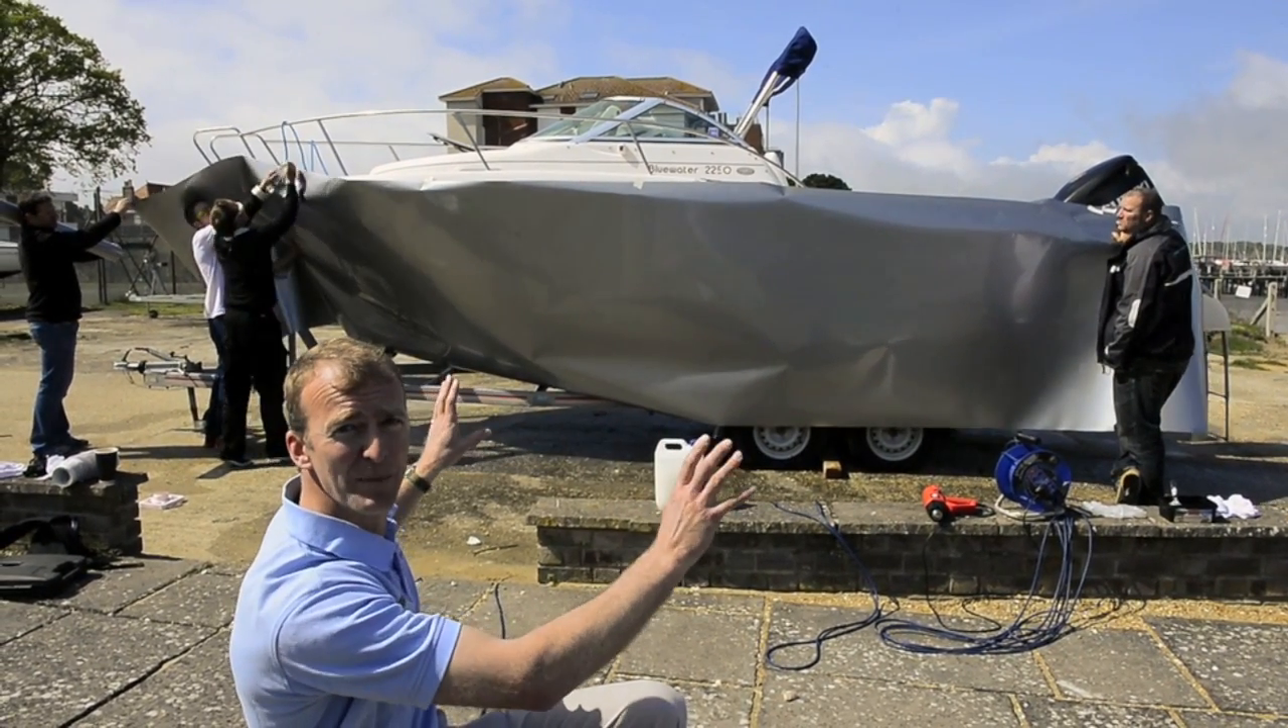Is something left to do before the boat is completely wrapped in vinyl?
Yes.